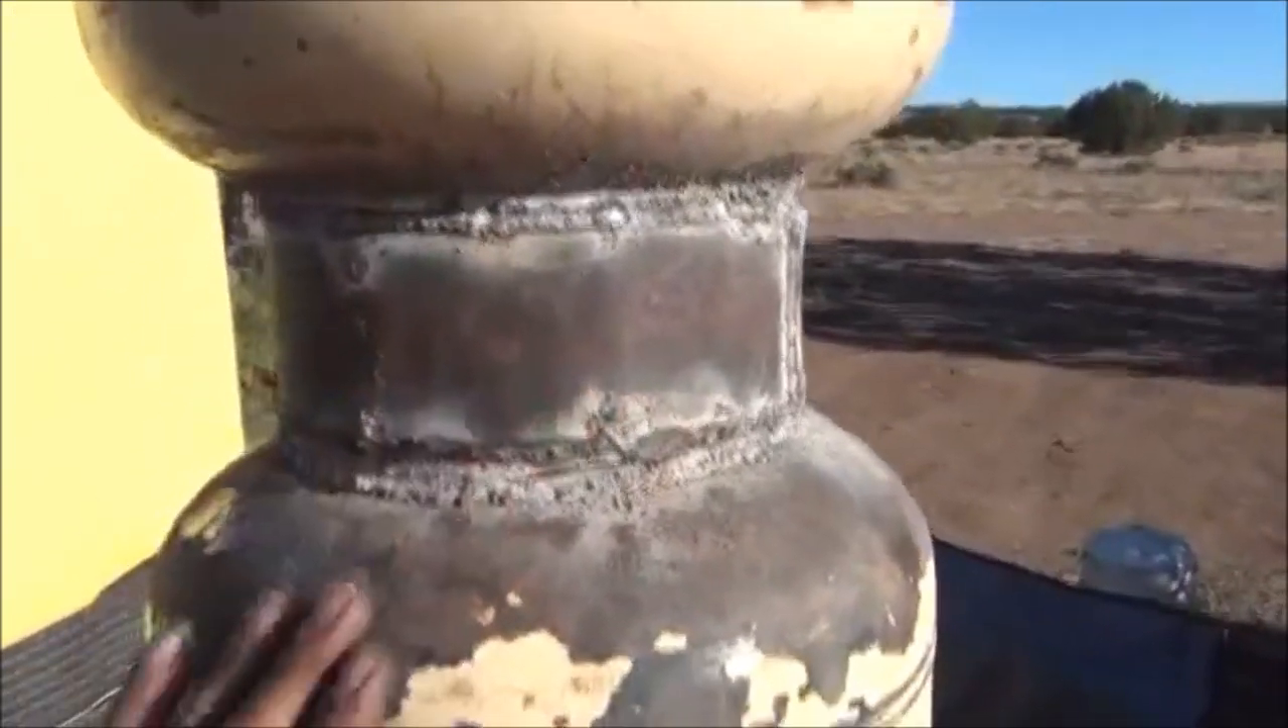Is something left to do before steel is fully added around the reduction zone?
No.